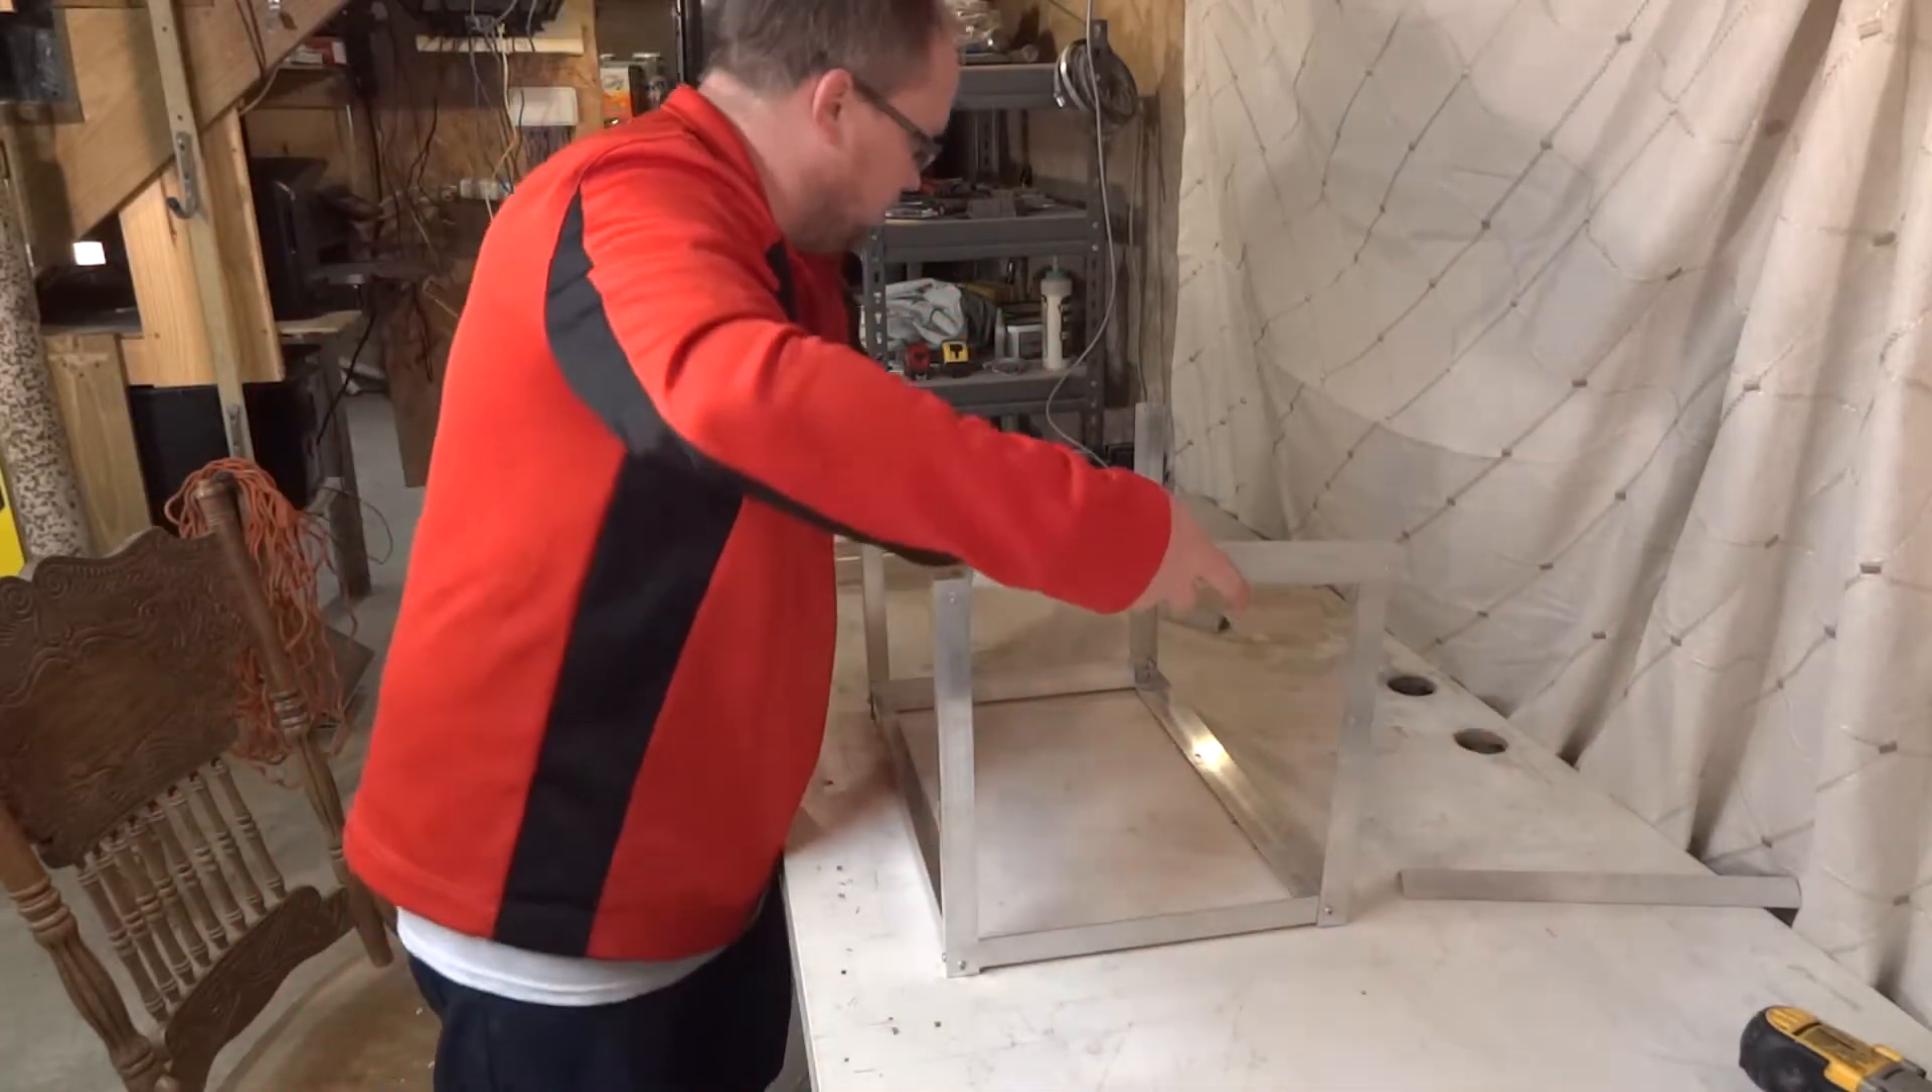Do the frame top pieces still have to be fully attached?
Yes.